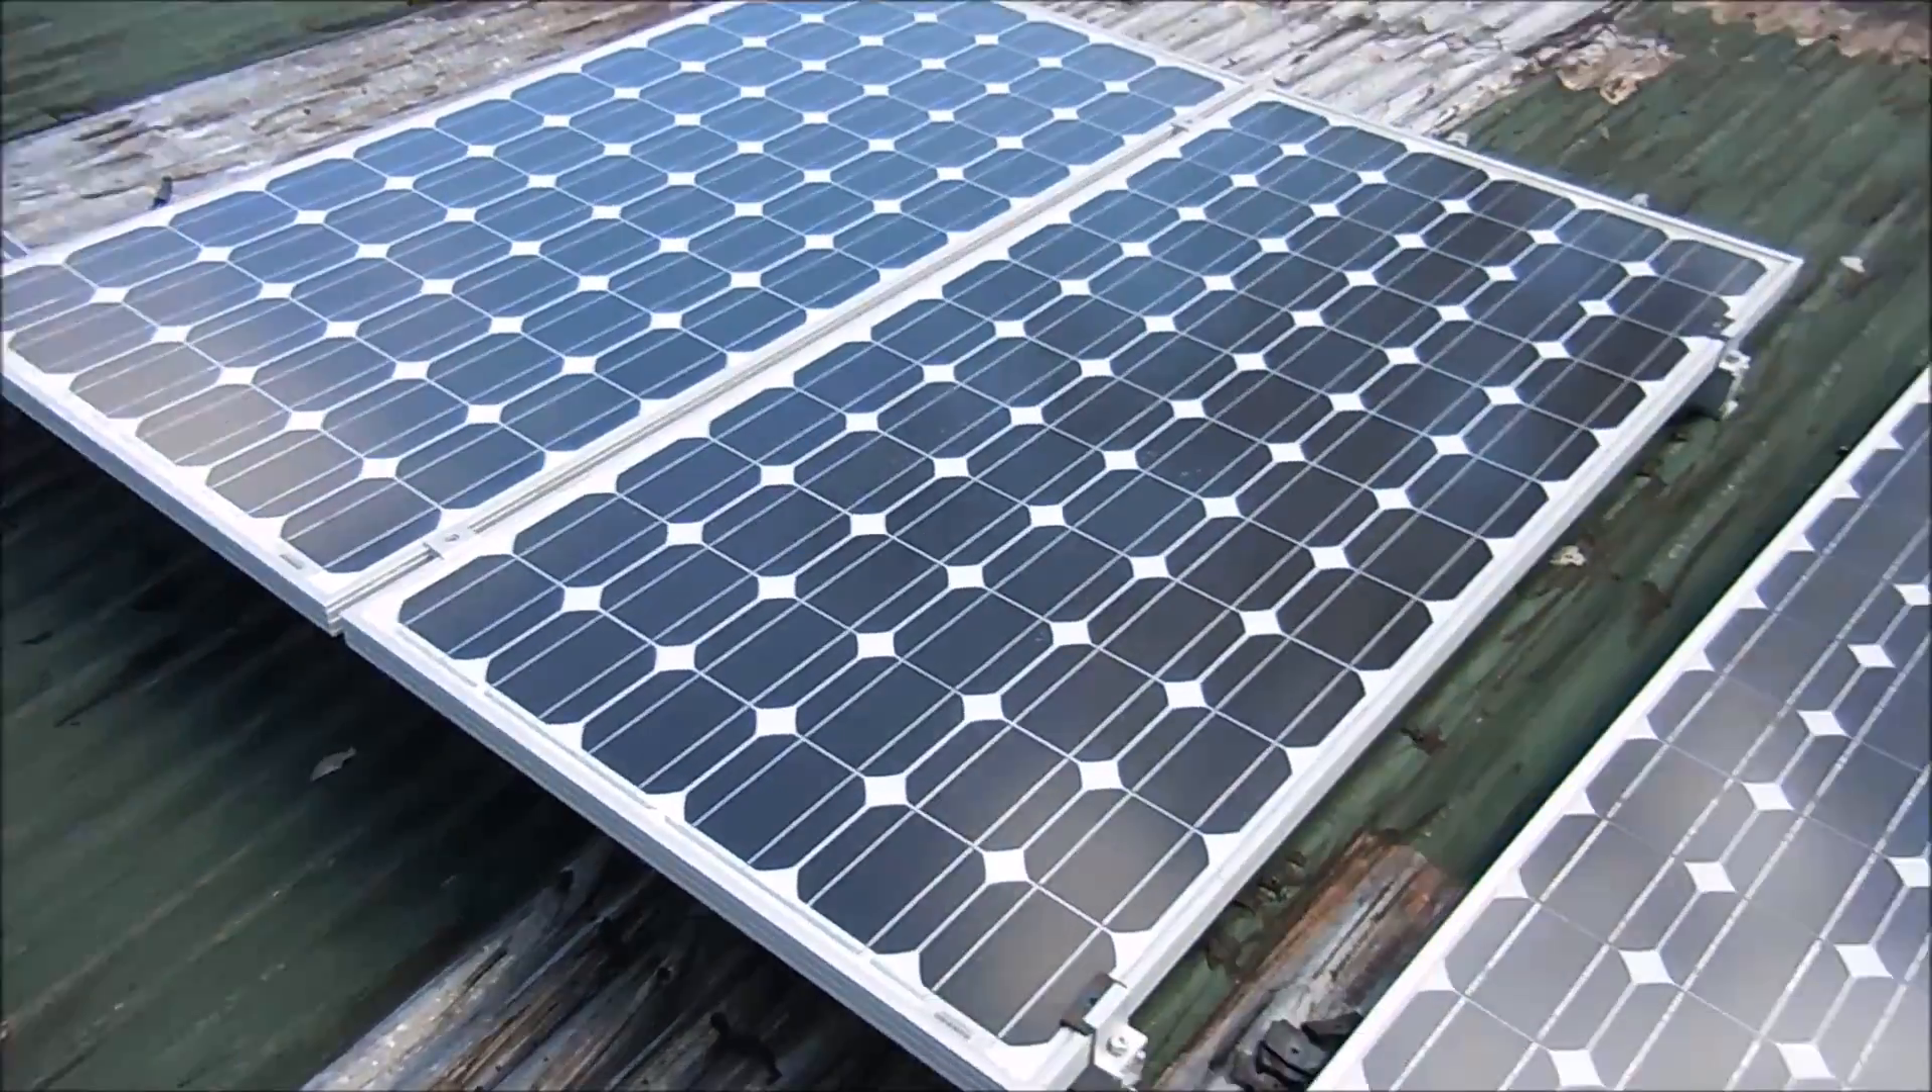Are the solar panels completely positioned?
Yes.